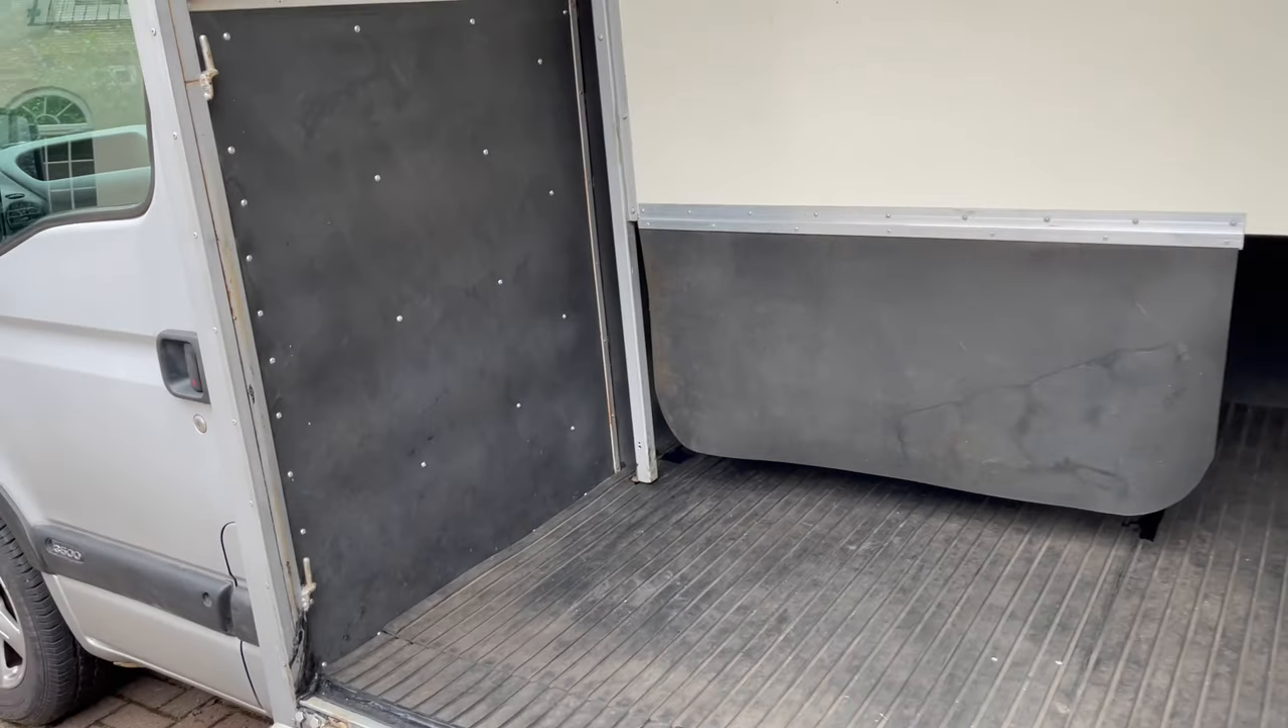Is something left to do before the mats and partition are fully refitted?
No.